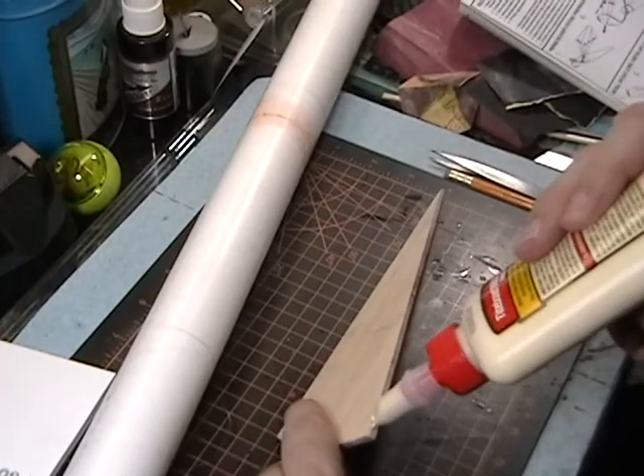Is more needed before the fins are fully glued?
Yes.